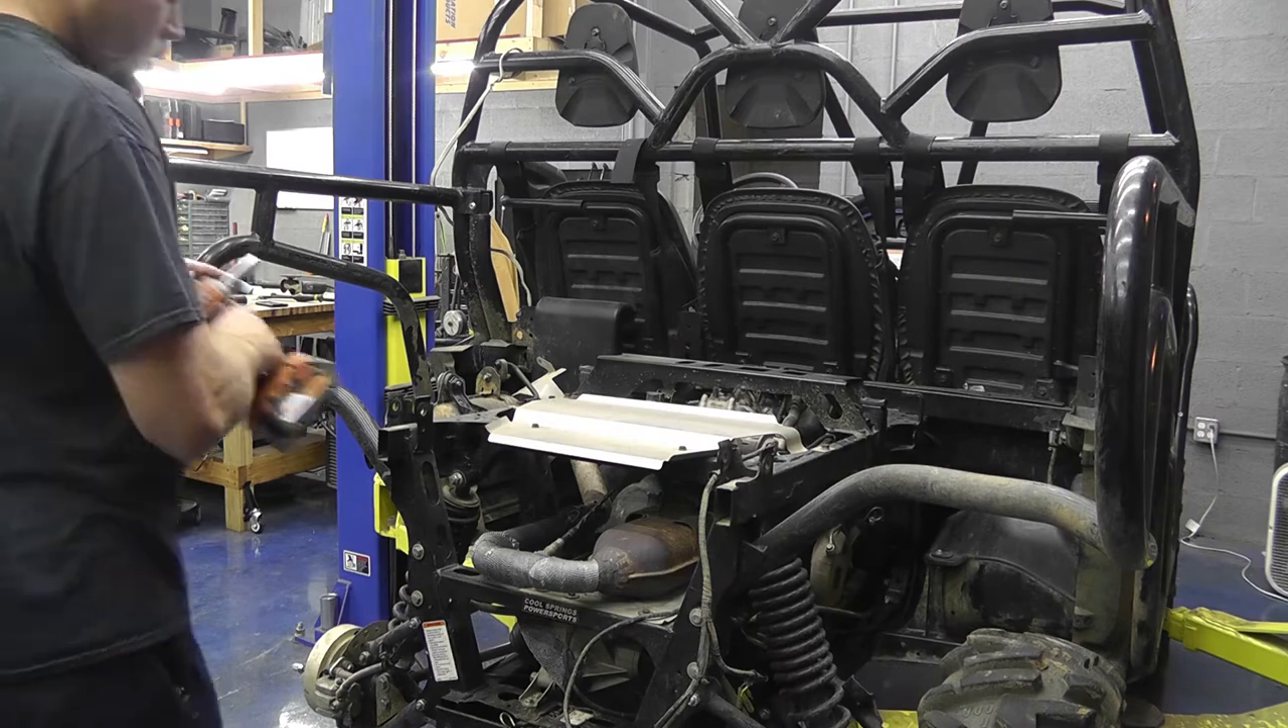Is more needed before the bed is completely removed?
No.